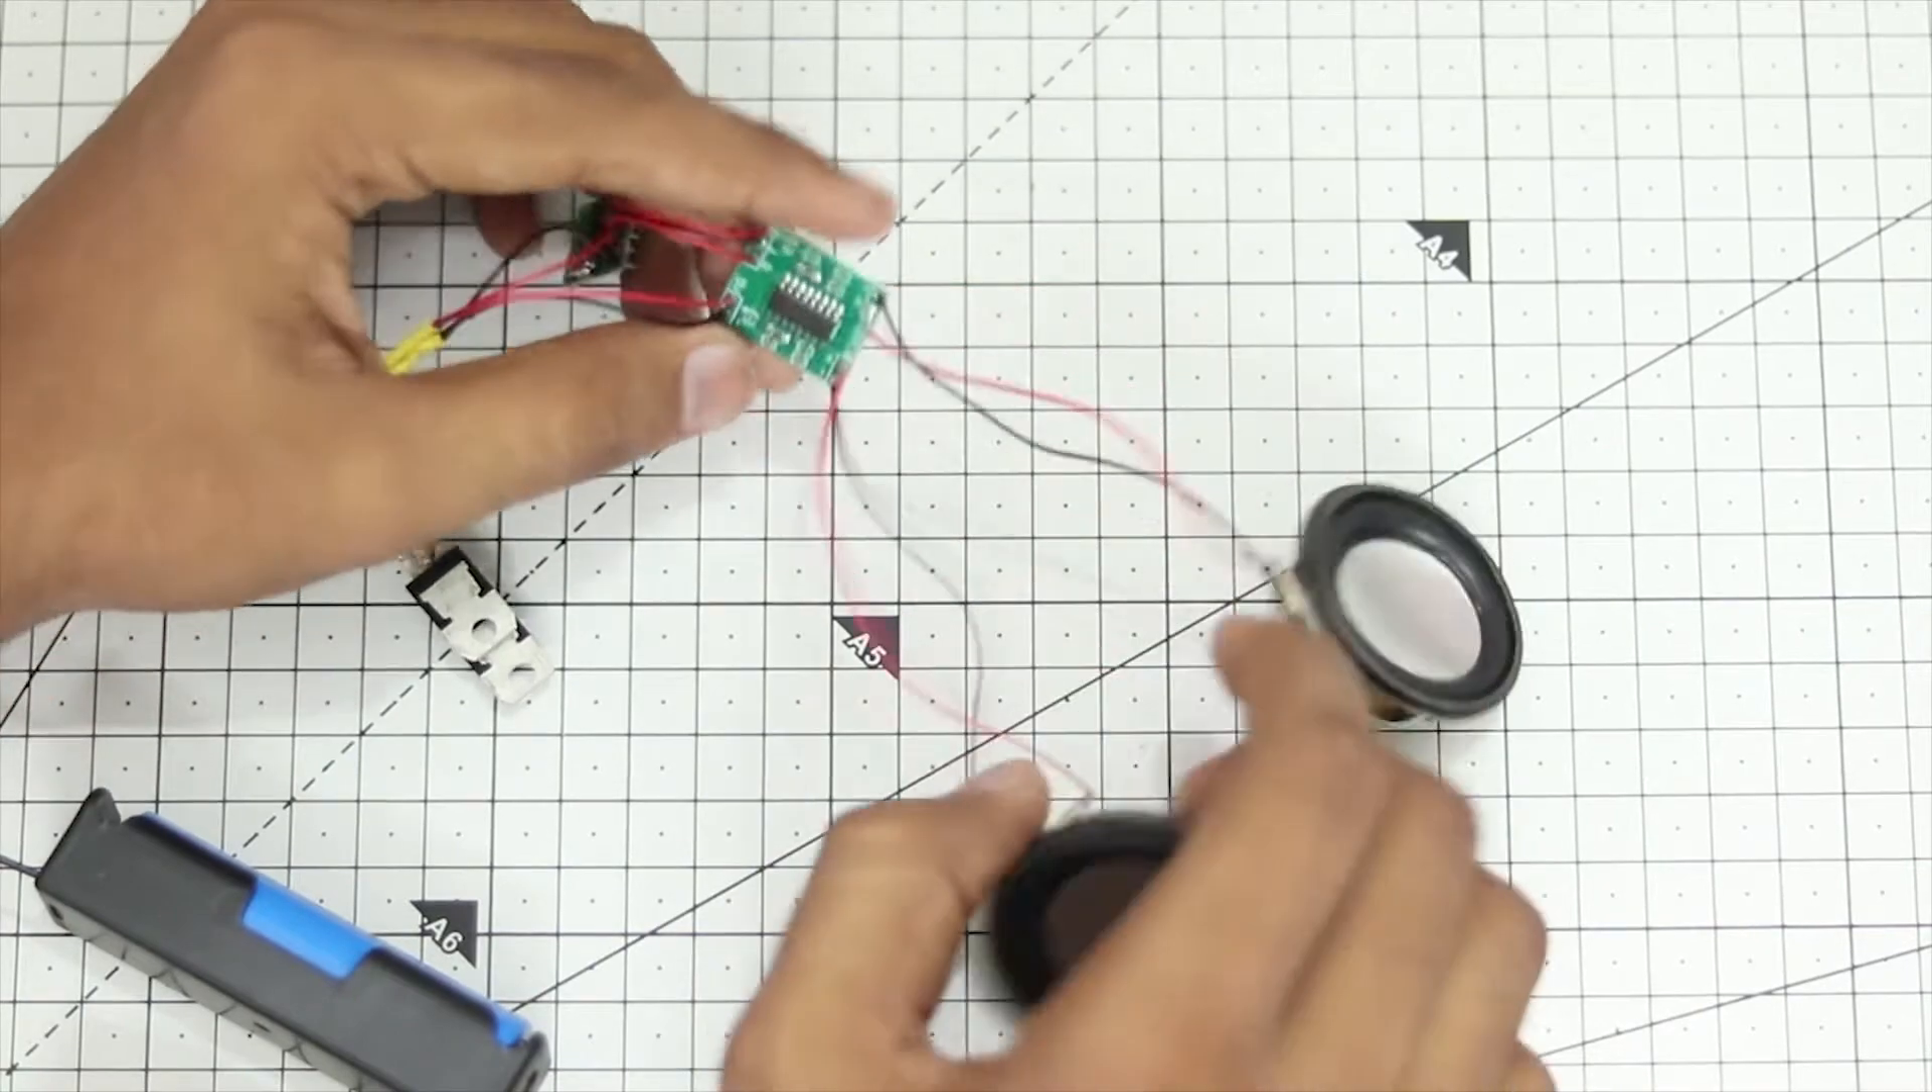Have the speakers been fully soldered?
Yes.